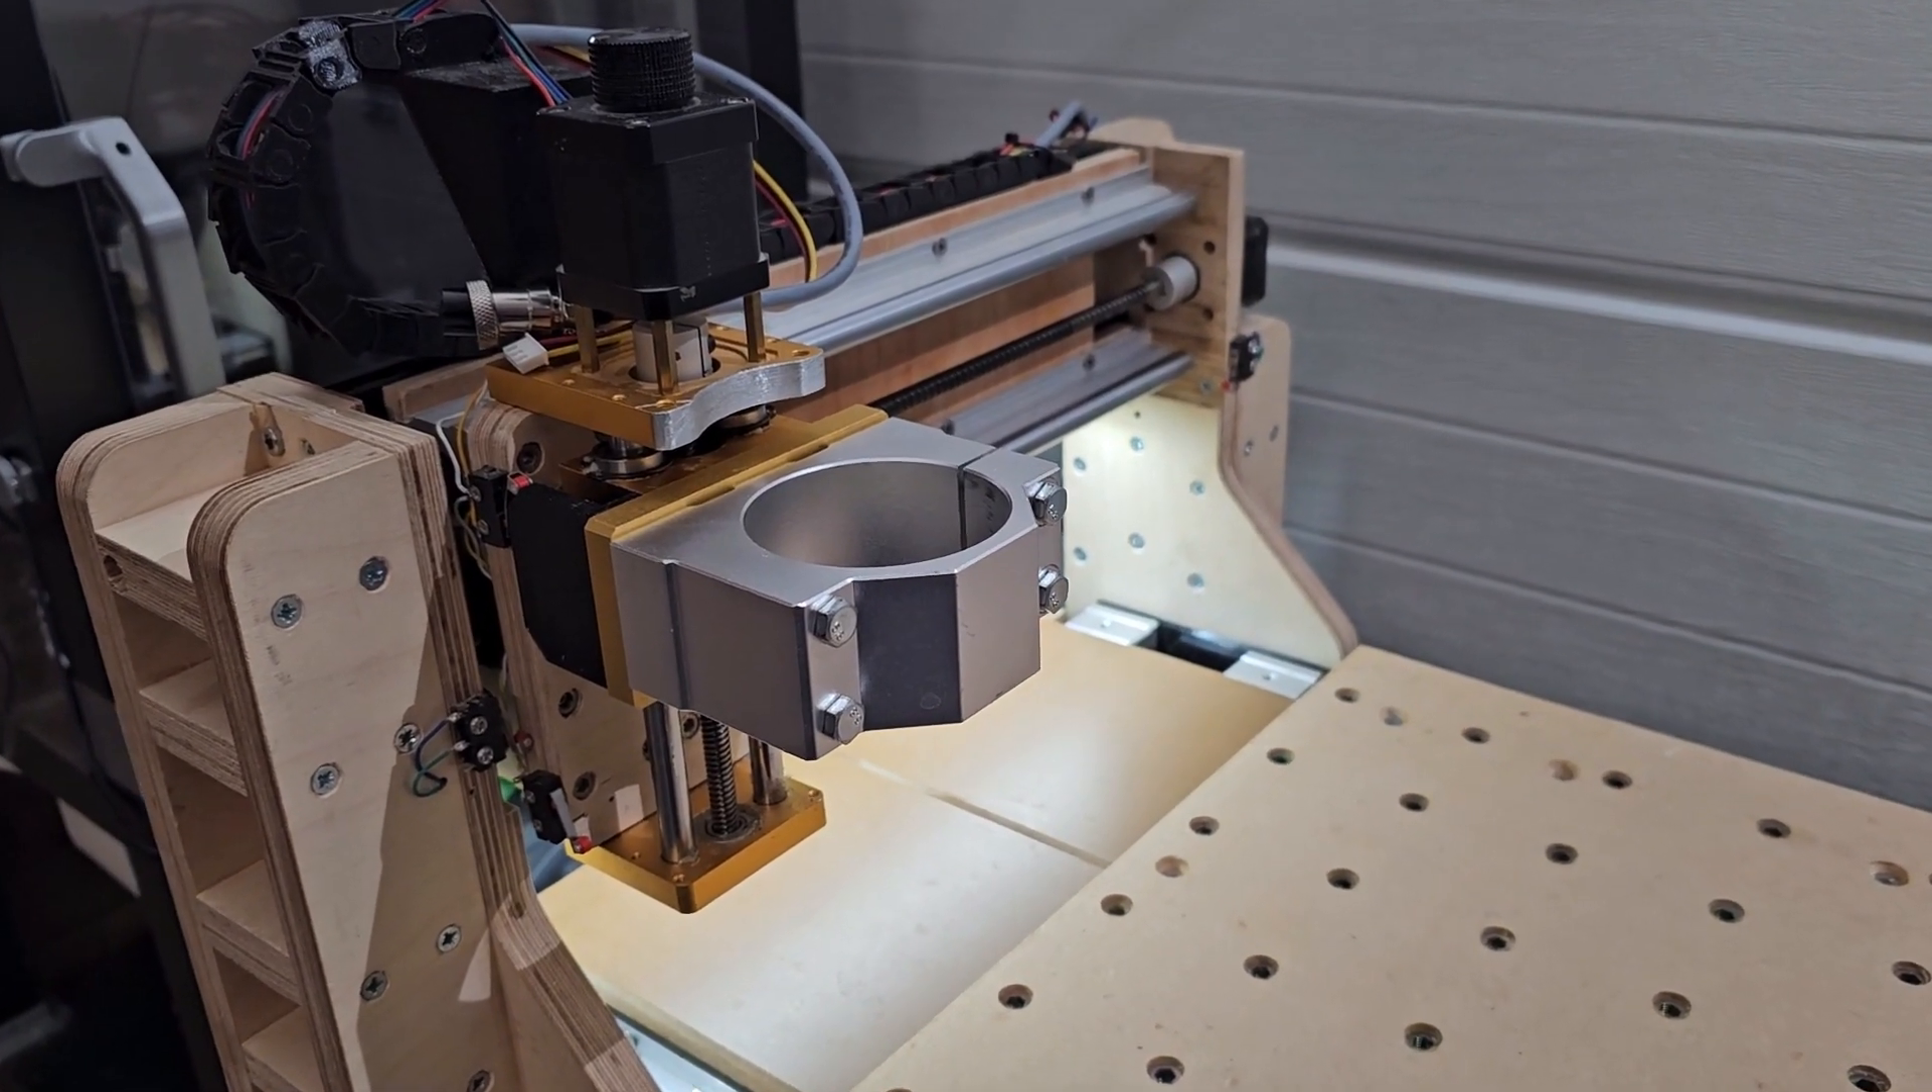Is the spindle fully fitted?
No.